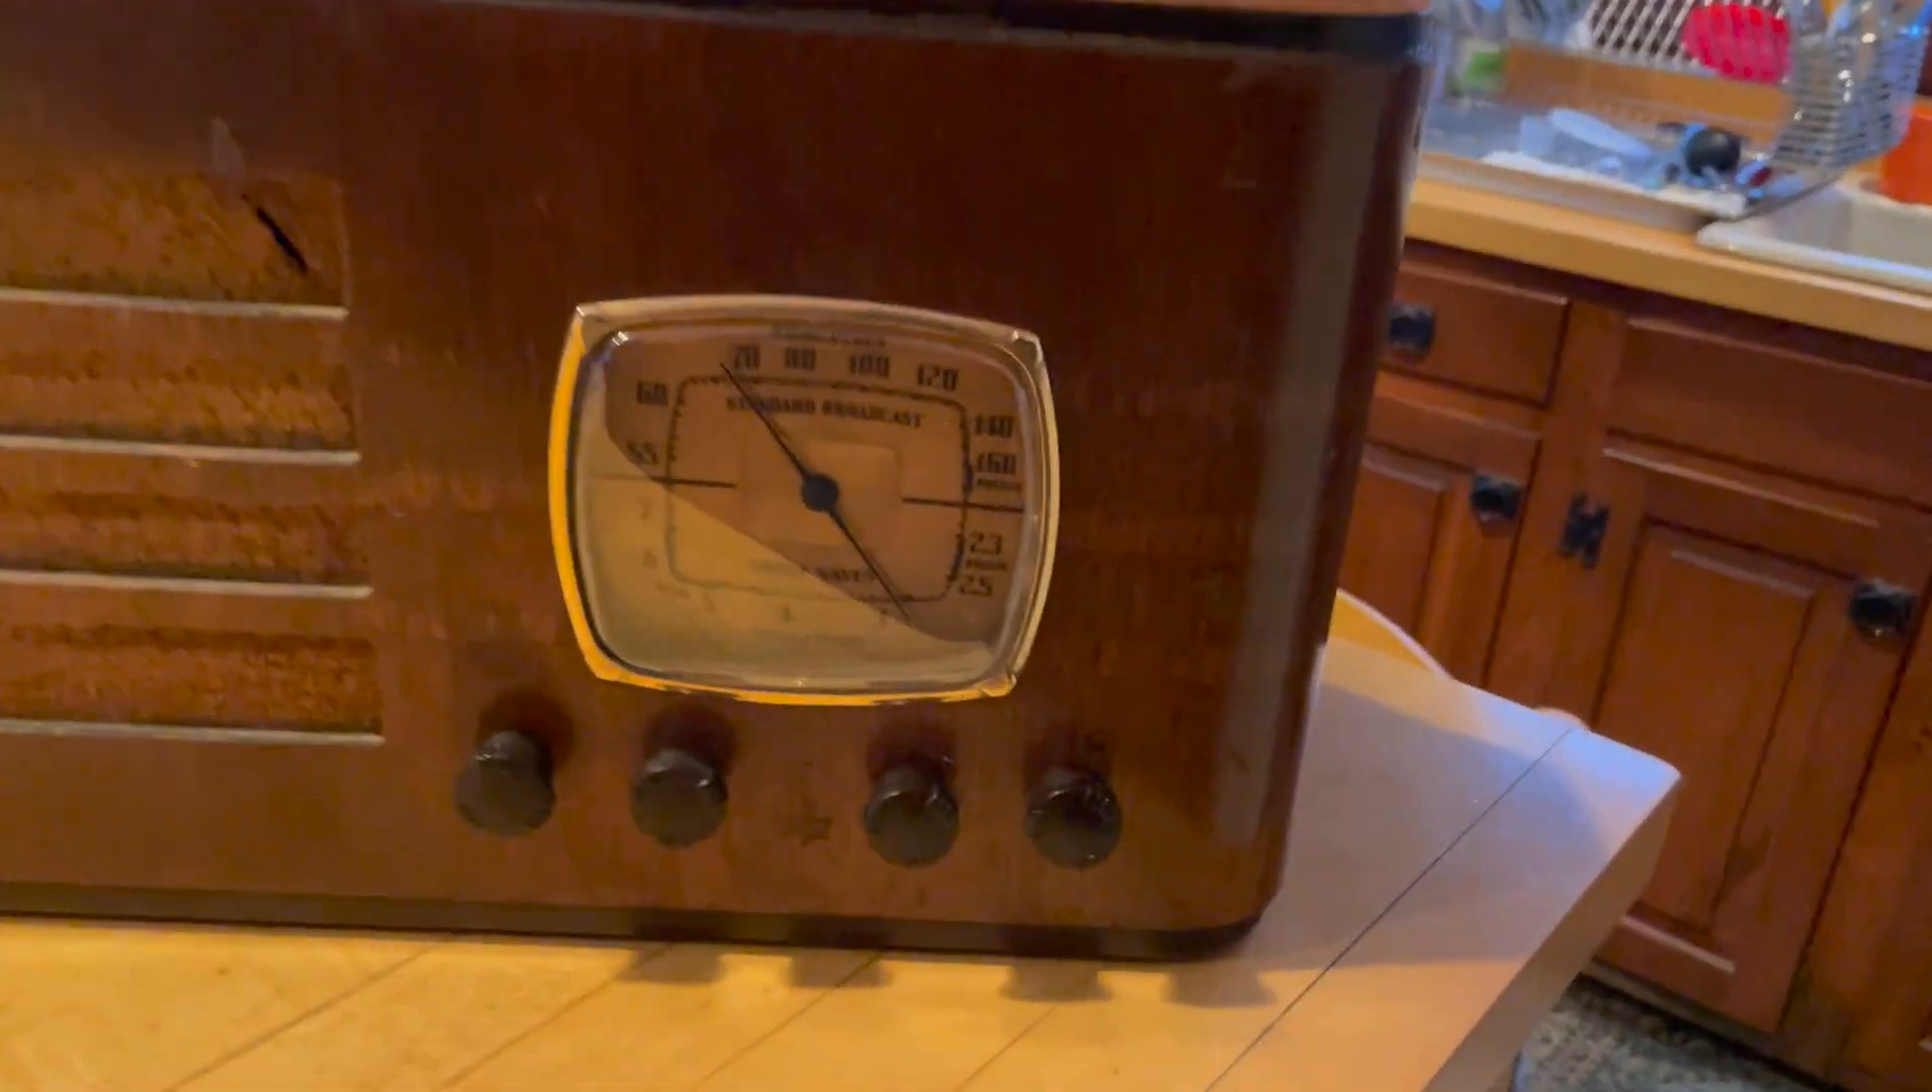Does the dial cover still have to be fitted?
No.